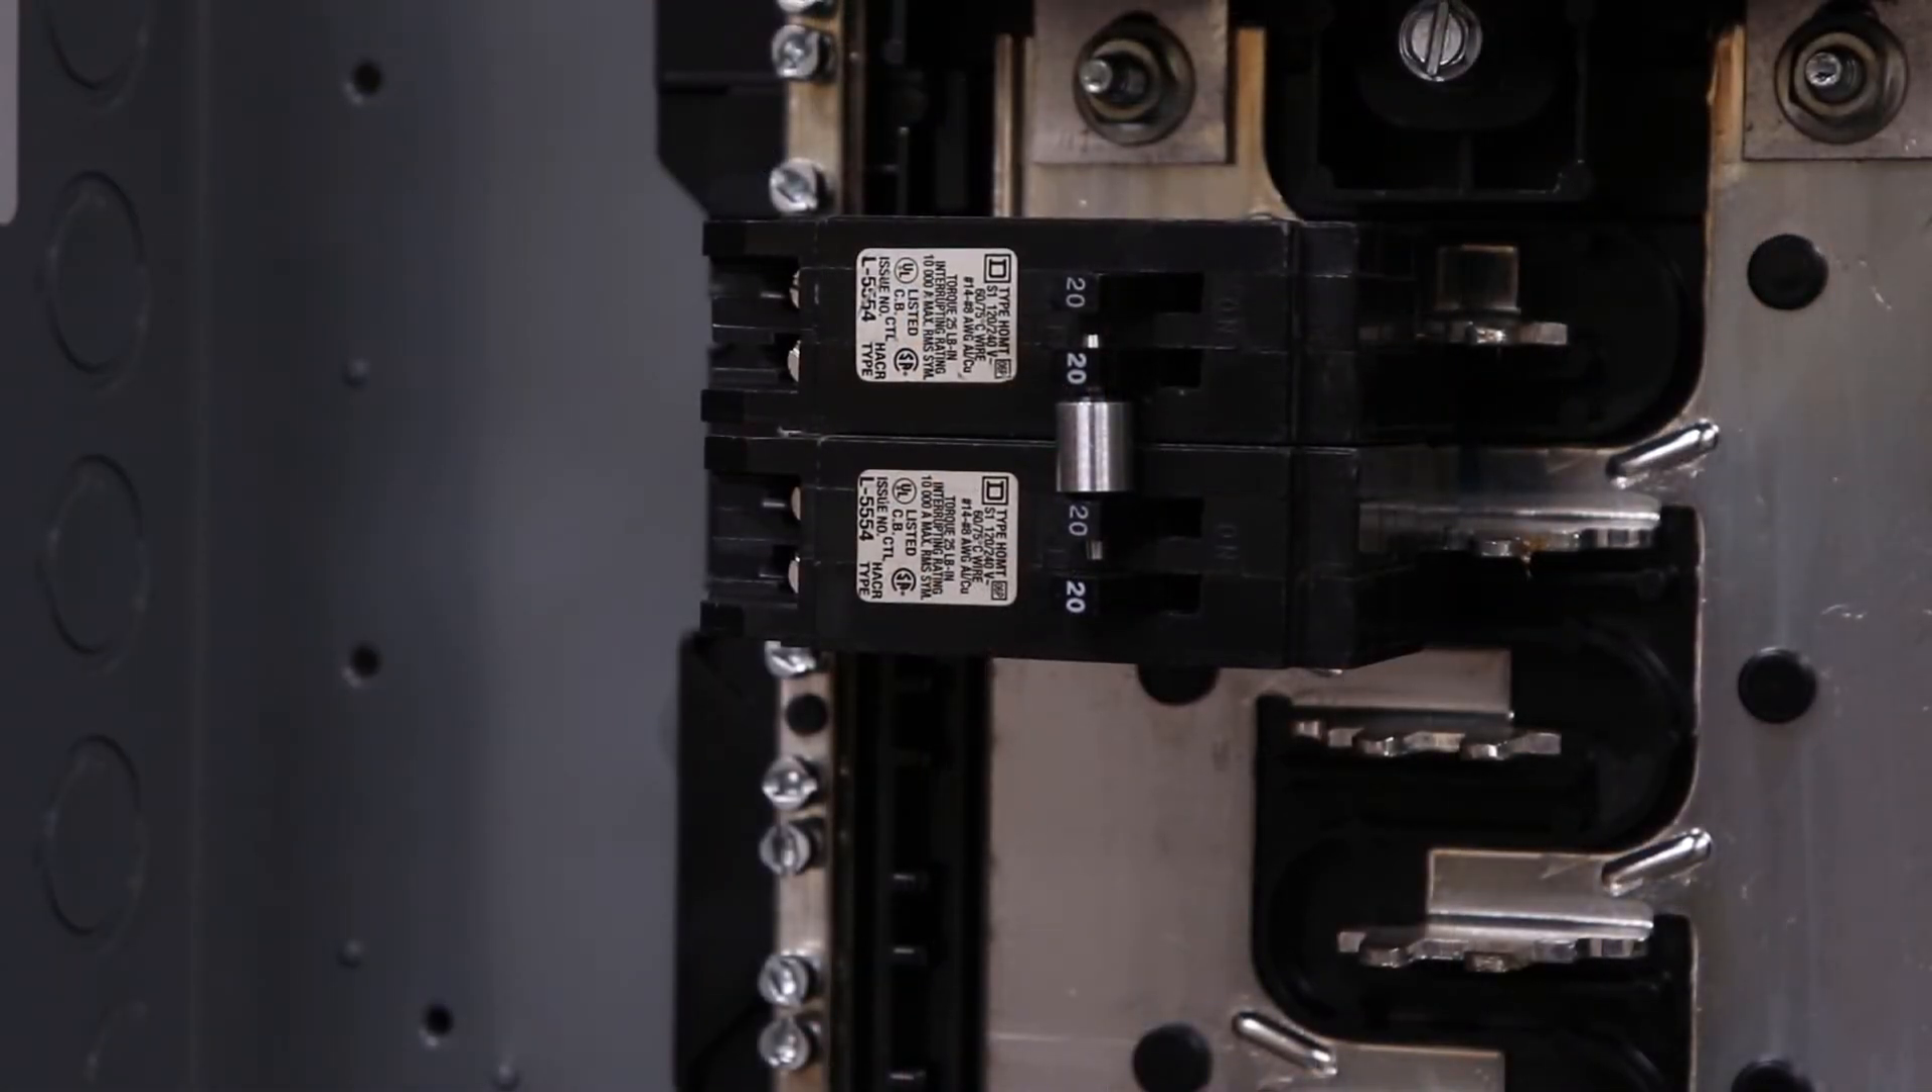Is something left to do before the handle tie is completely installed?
No.